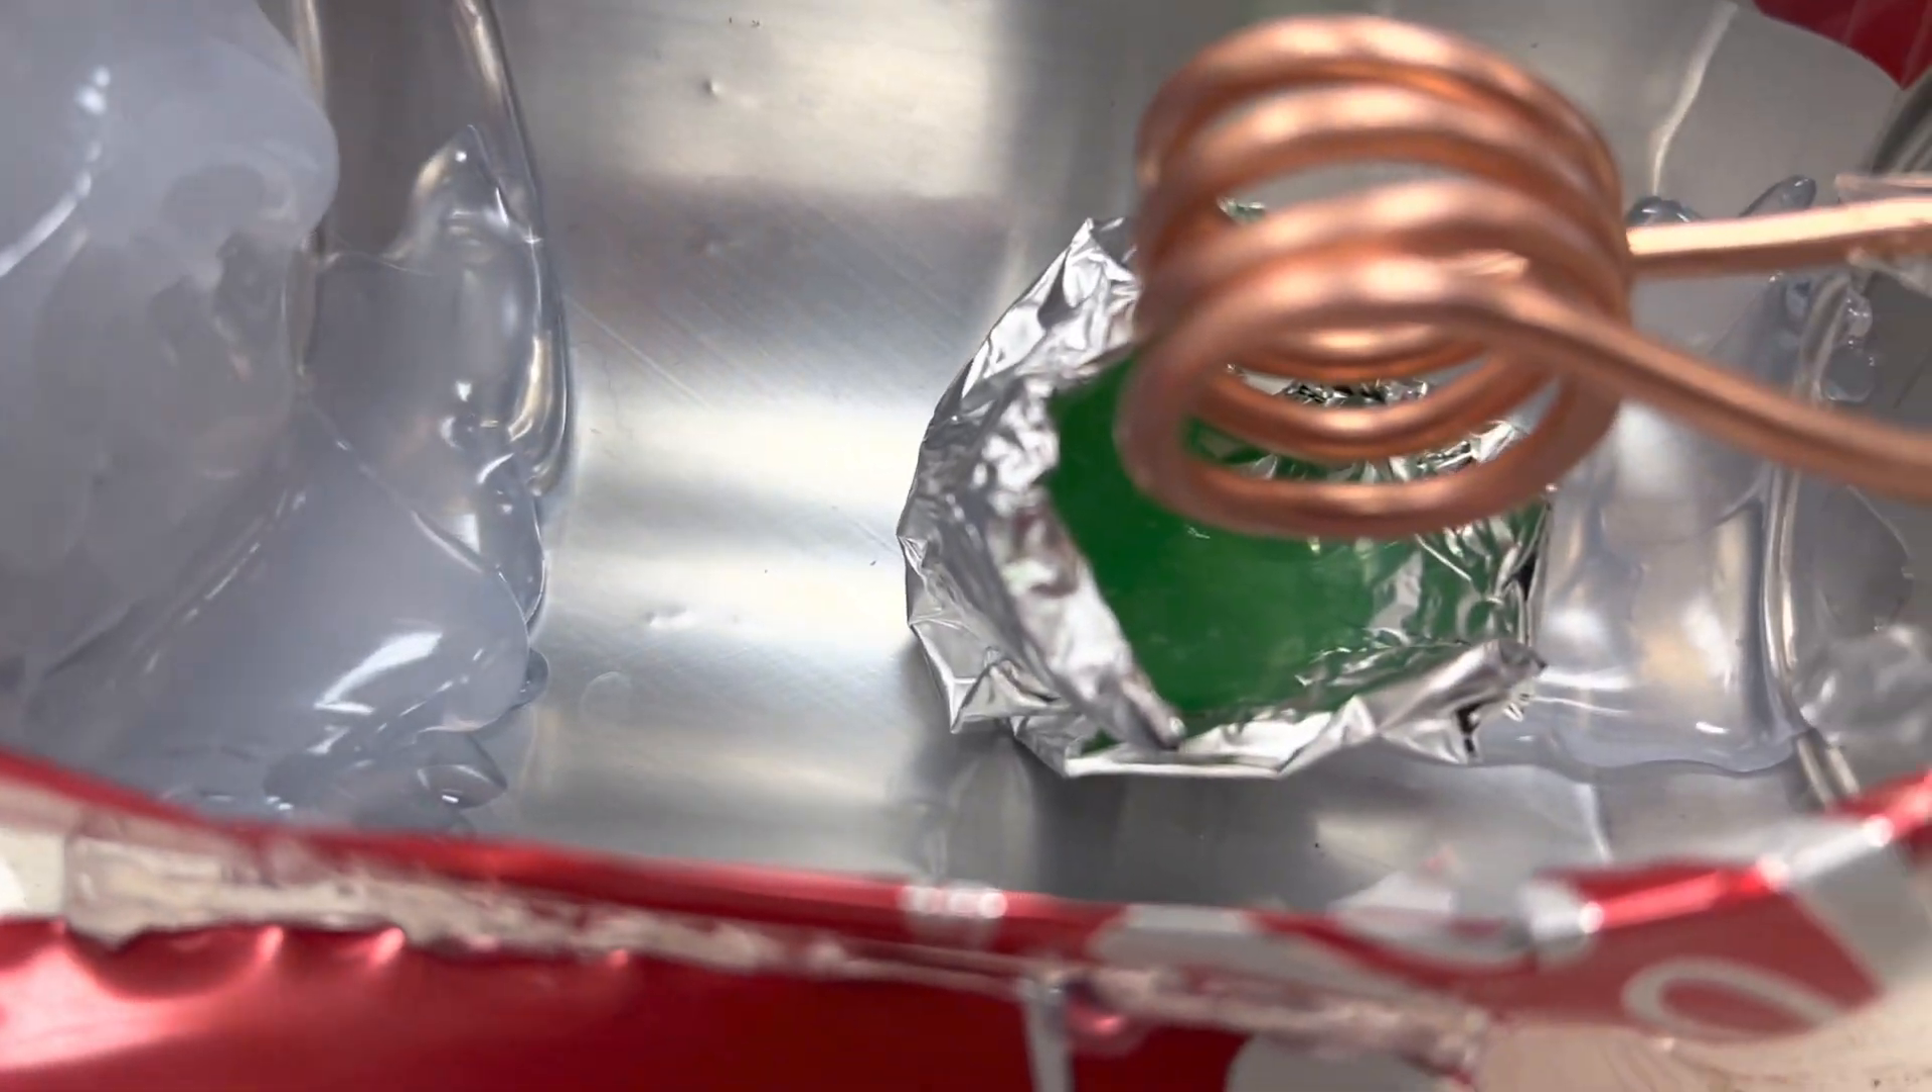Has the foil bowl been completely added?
Yes.